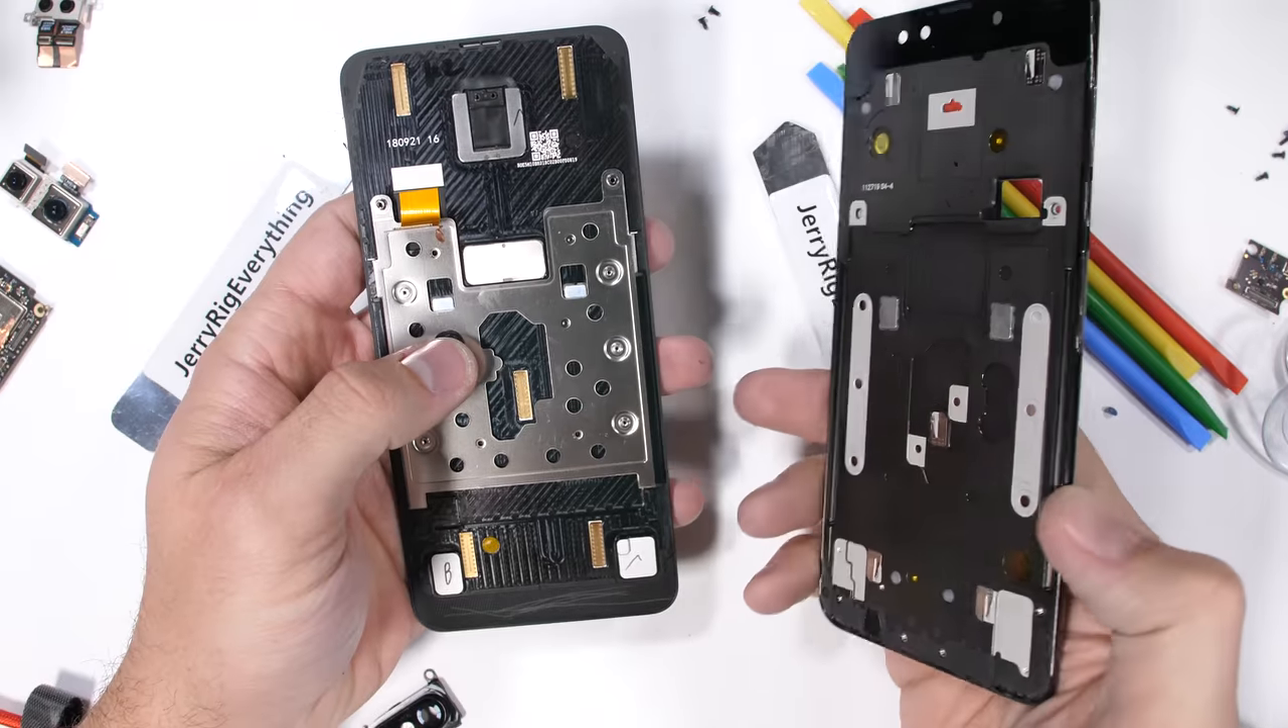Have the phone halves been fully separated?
Yes.